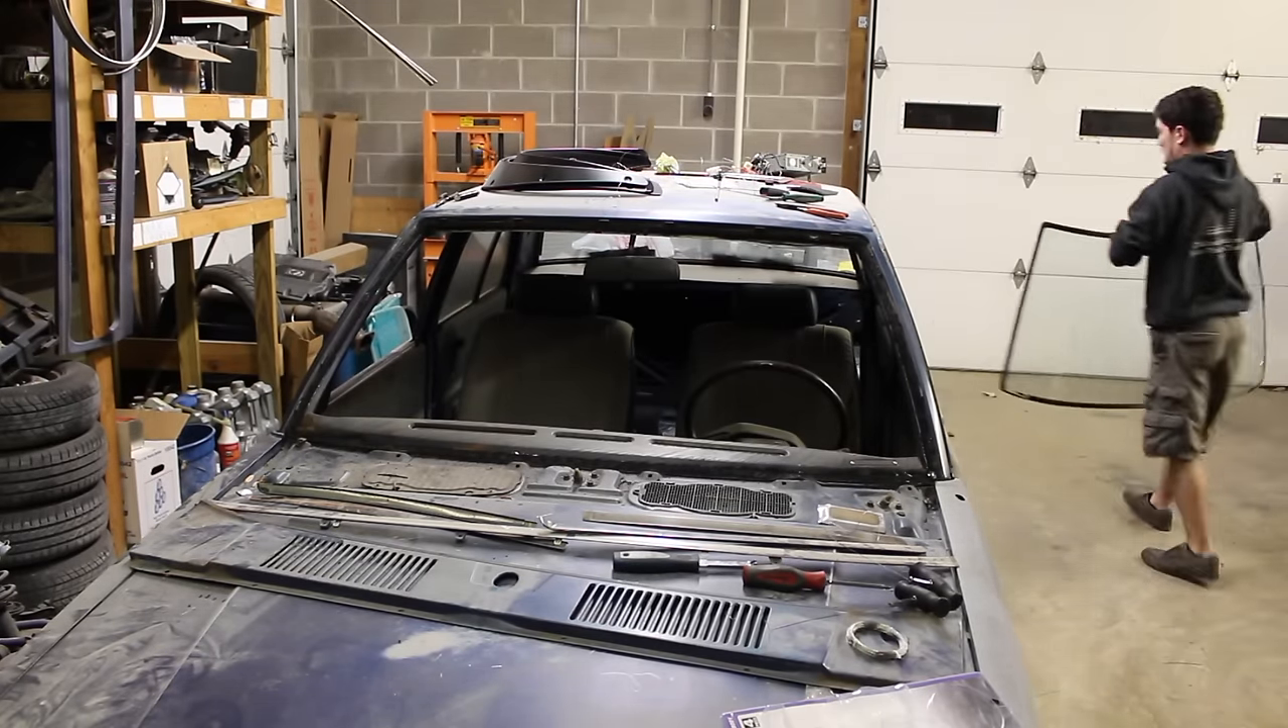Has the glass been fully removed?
Yes.